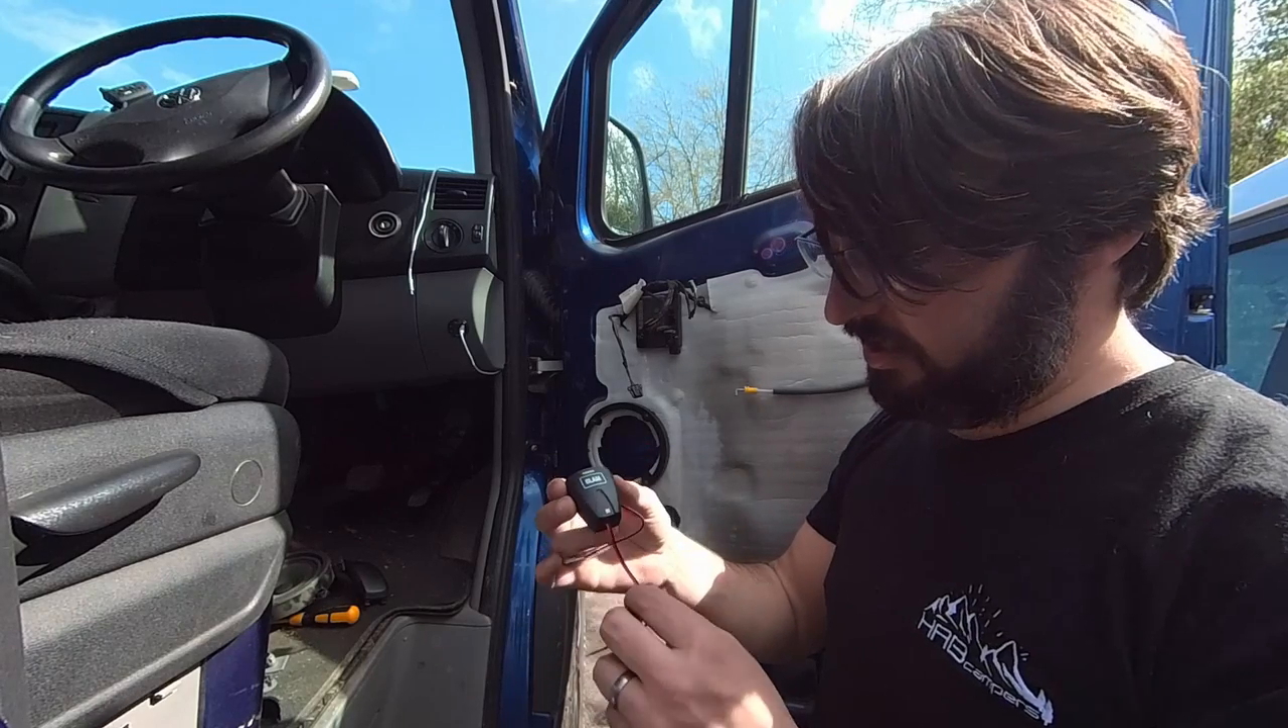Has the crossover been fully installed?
No.